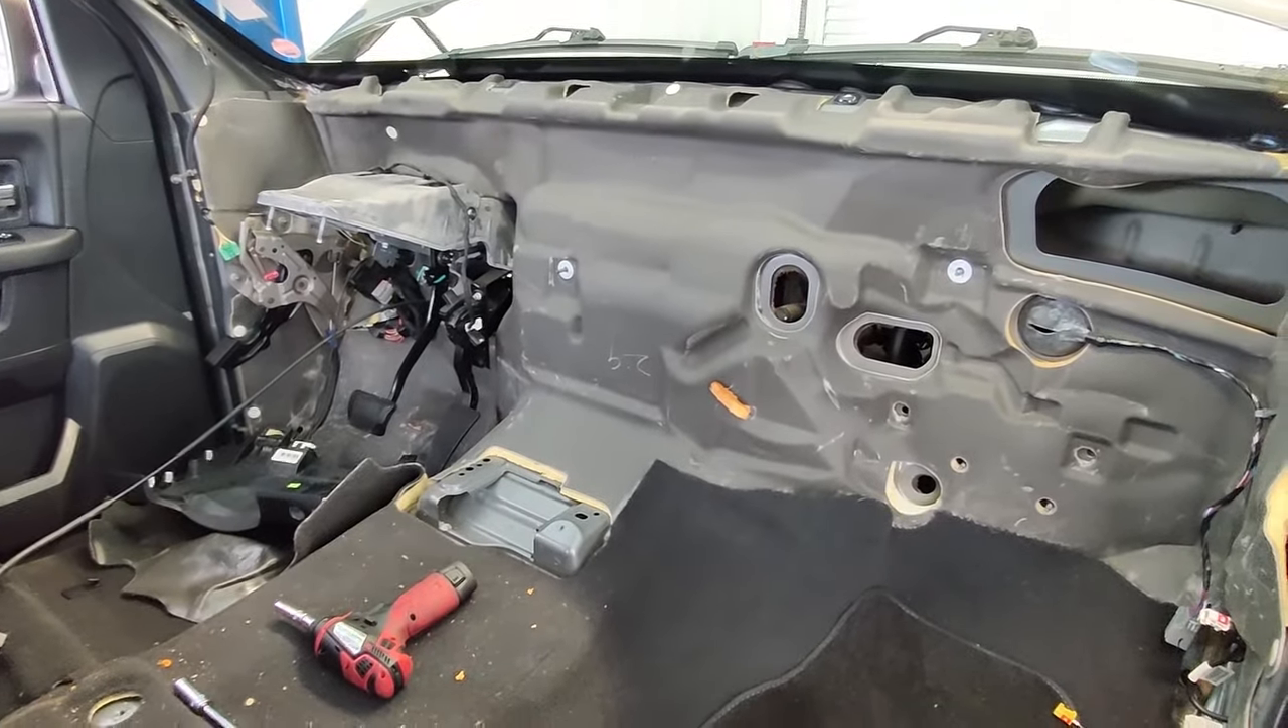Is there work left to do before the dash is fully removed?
No.